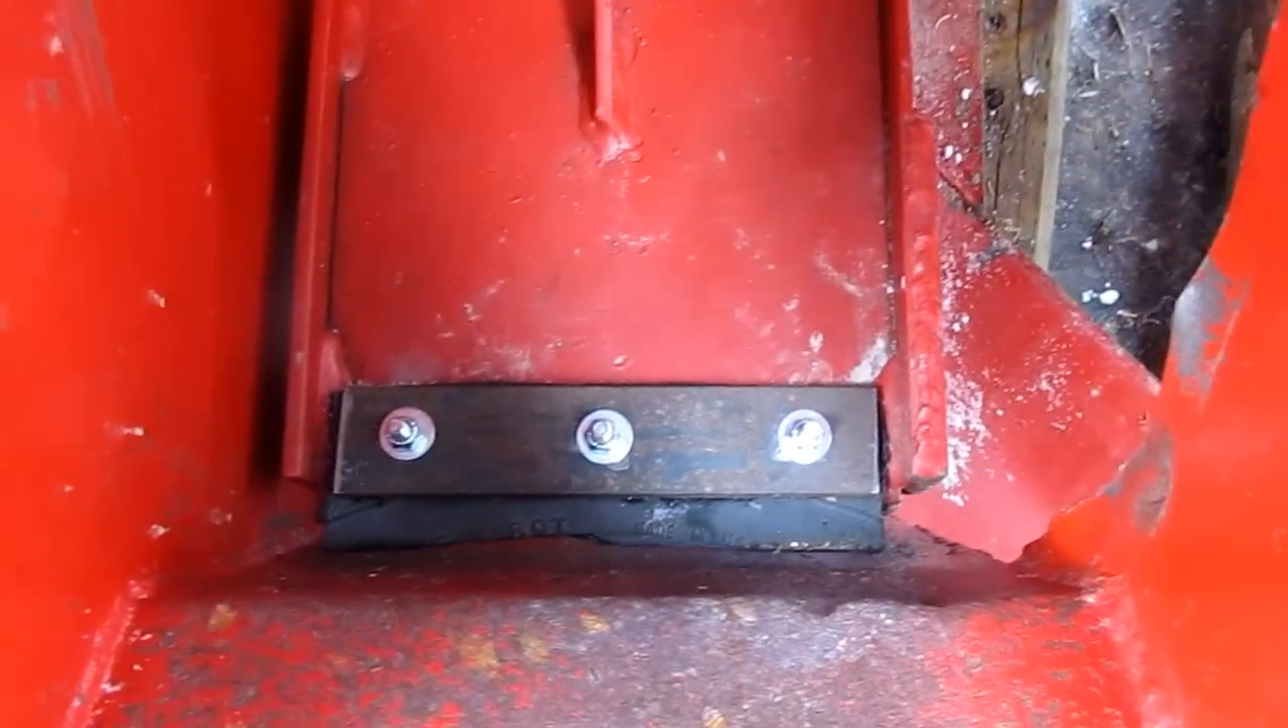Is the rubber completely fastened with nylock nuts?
Yes.